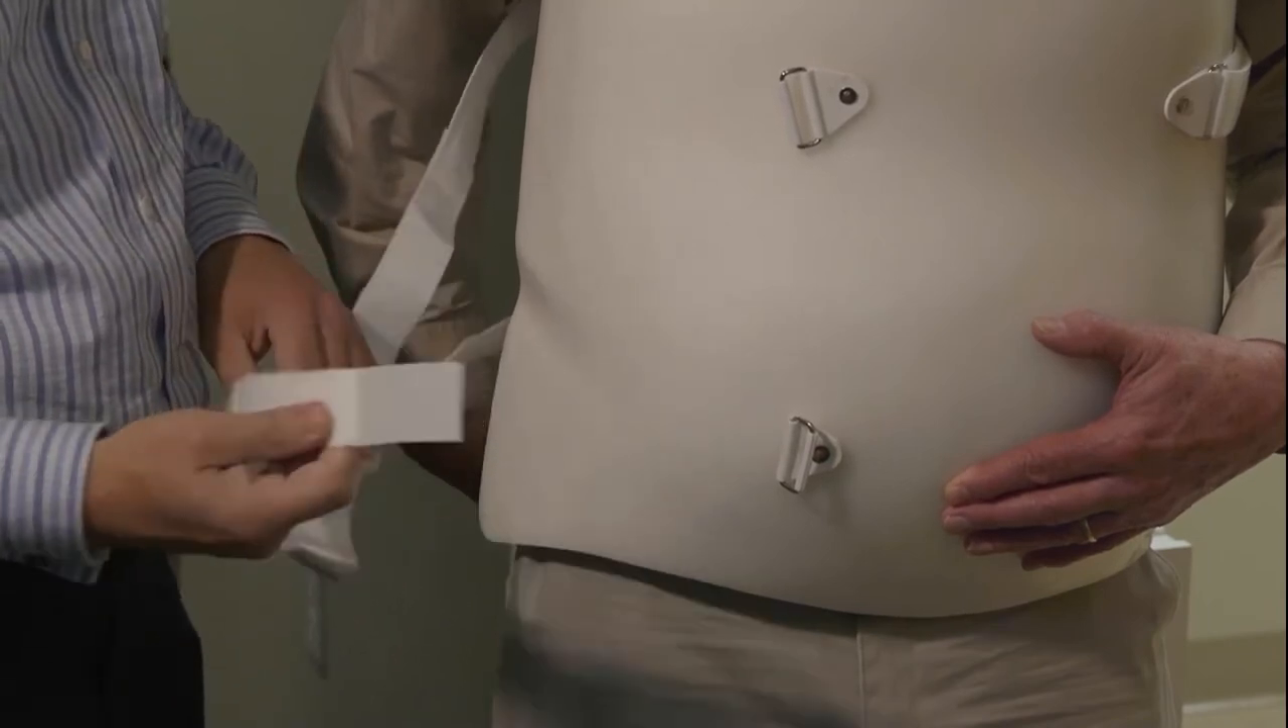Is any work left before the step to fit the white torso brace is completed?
Yes.